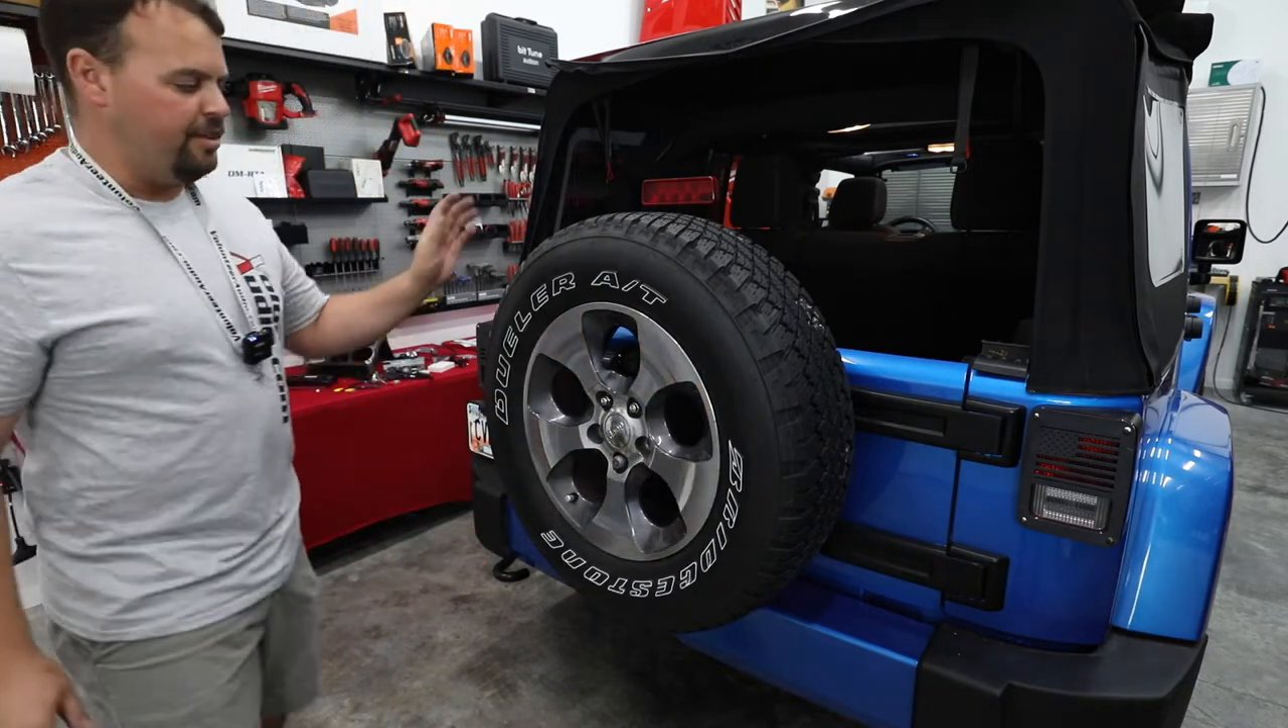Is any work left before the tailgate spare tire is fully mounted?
No.